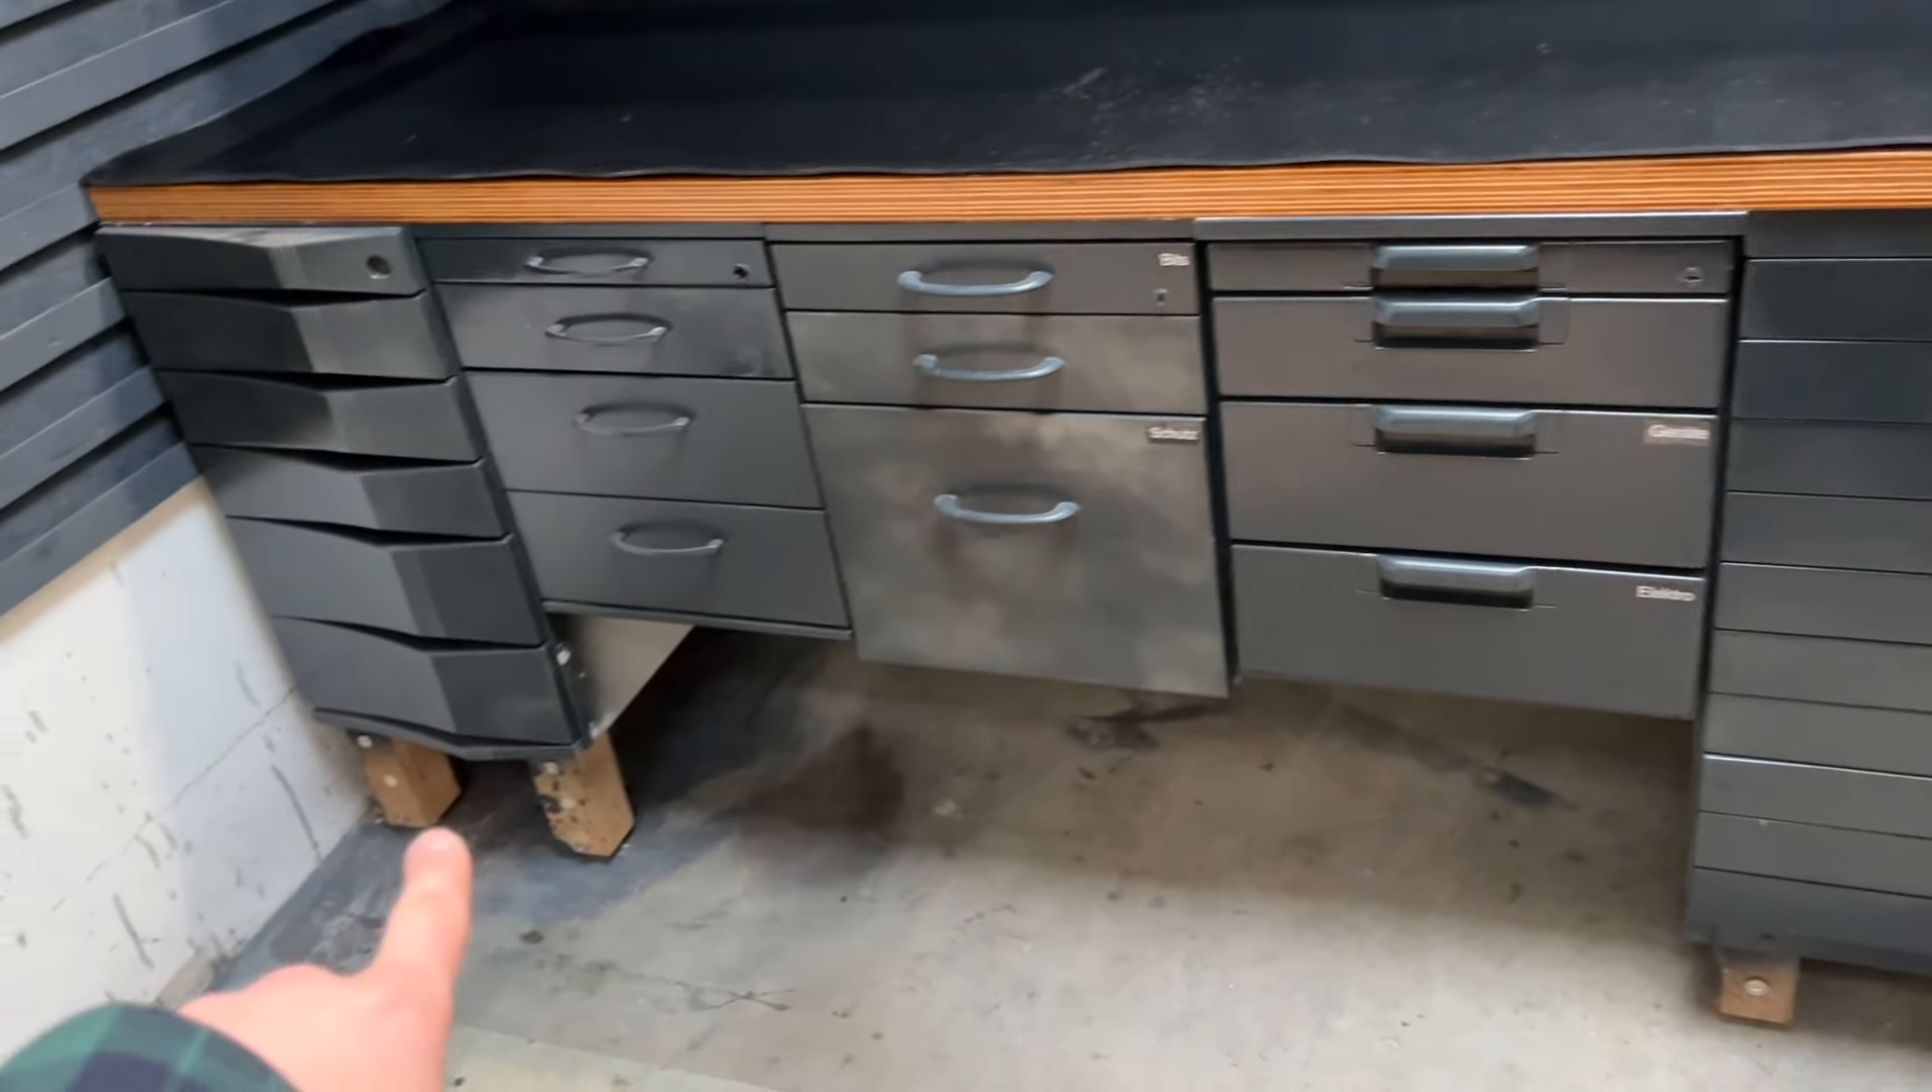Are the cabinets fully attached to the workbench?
Yes.